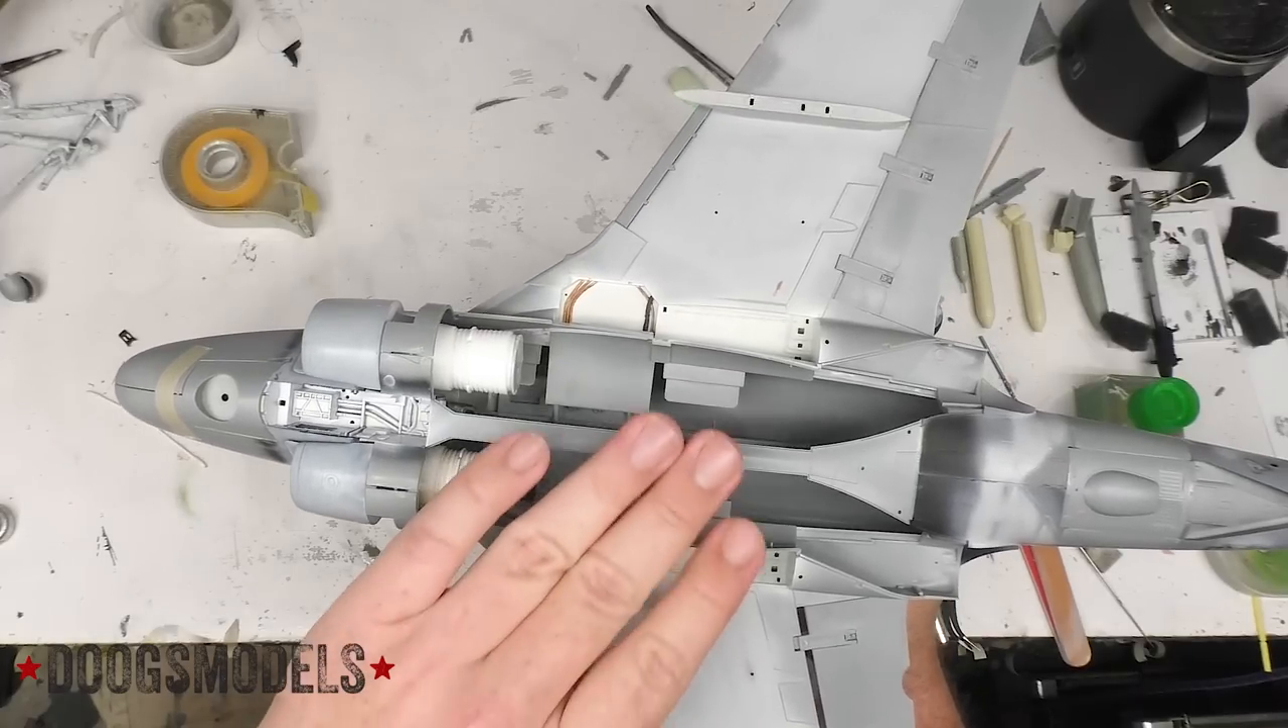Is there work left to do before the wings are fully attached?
No.